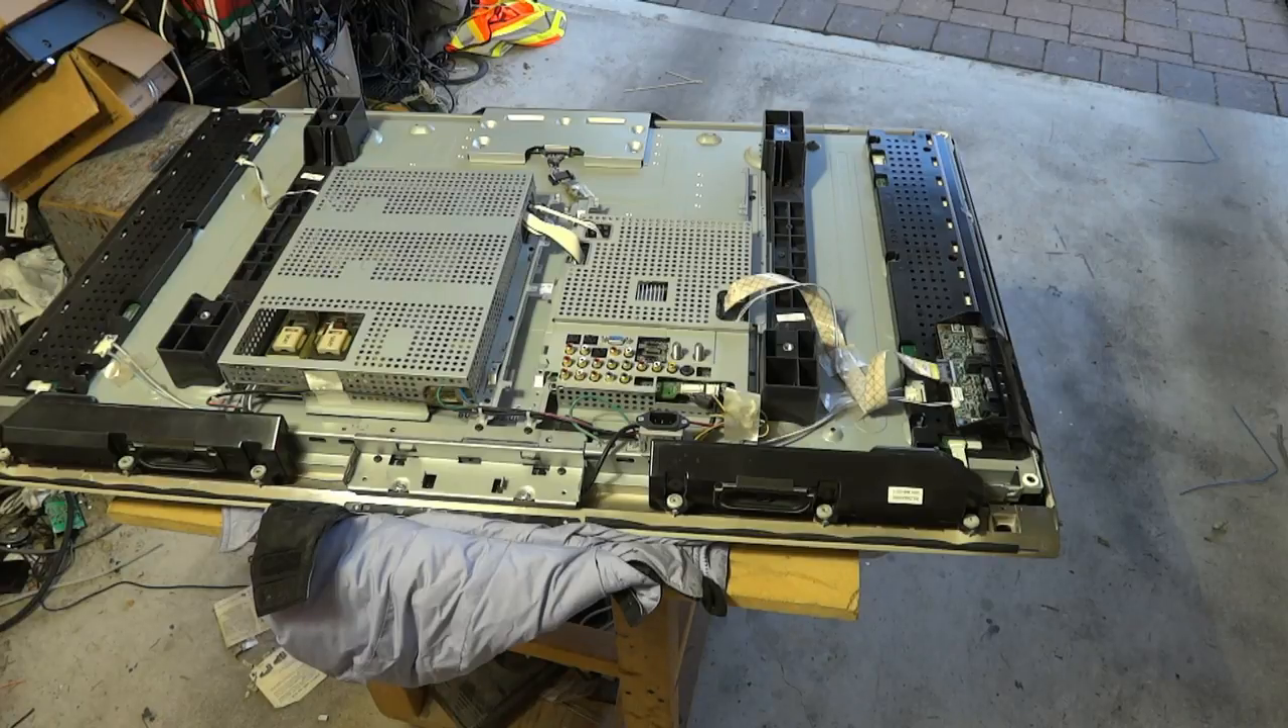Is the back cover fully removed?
Yes.